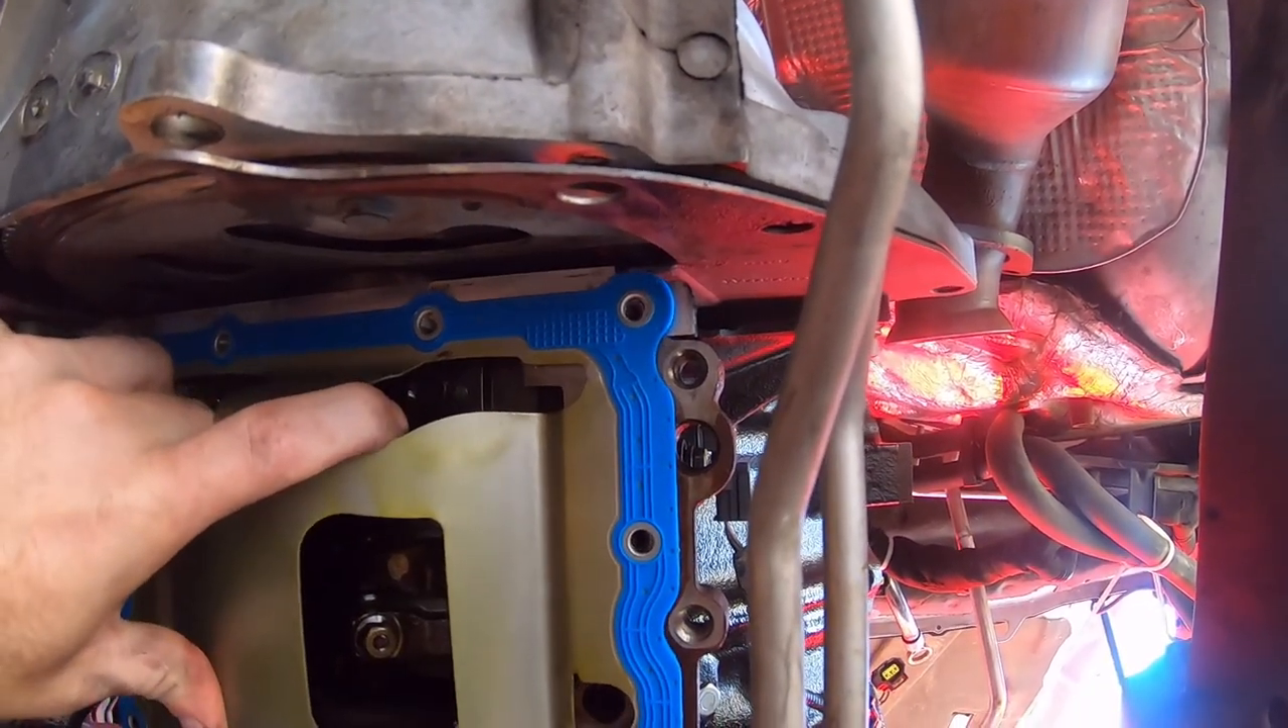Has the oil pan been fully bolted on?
No.